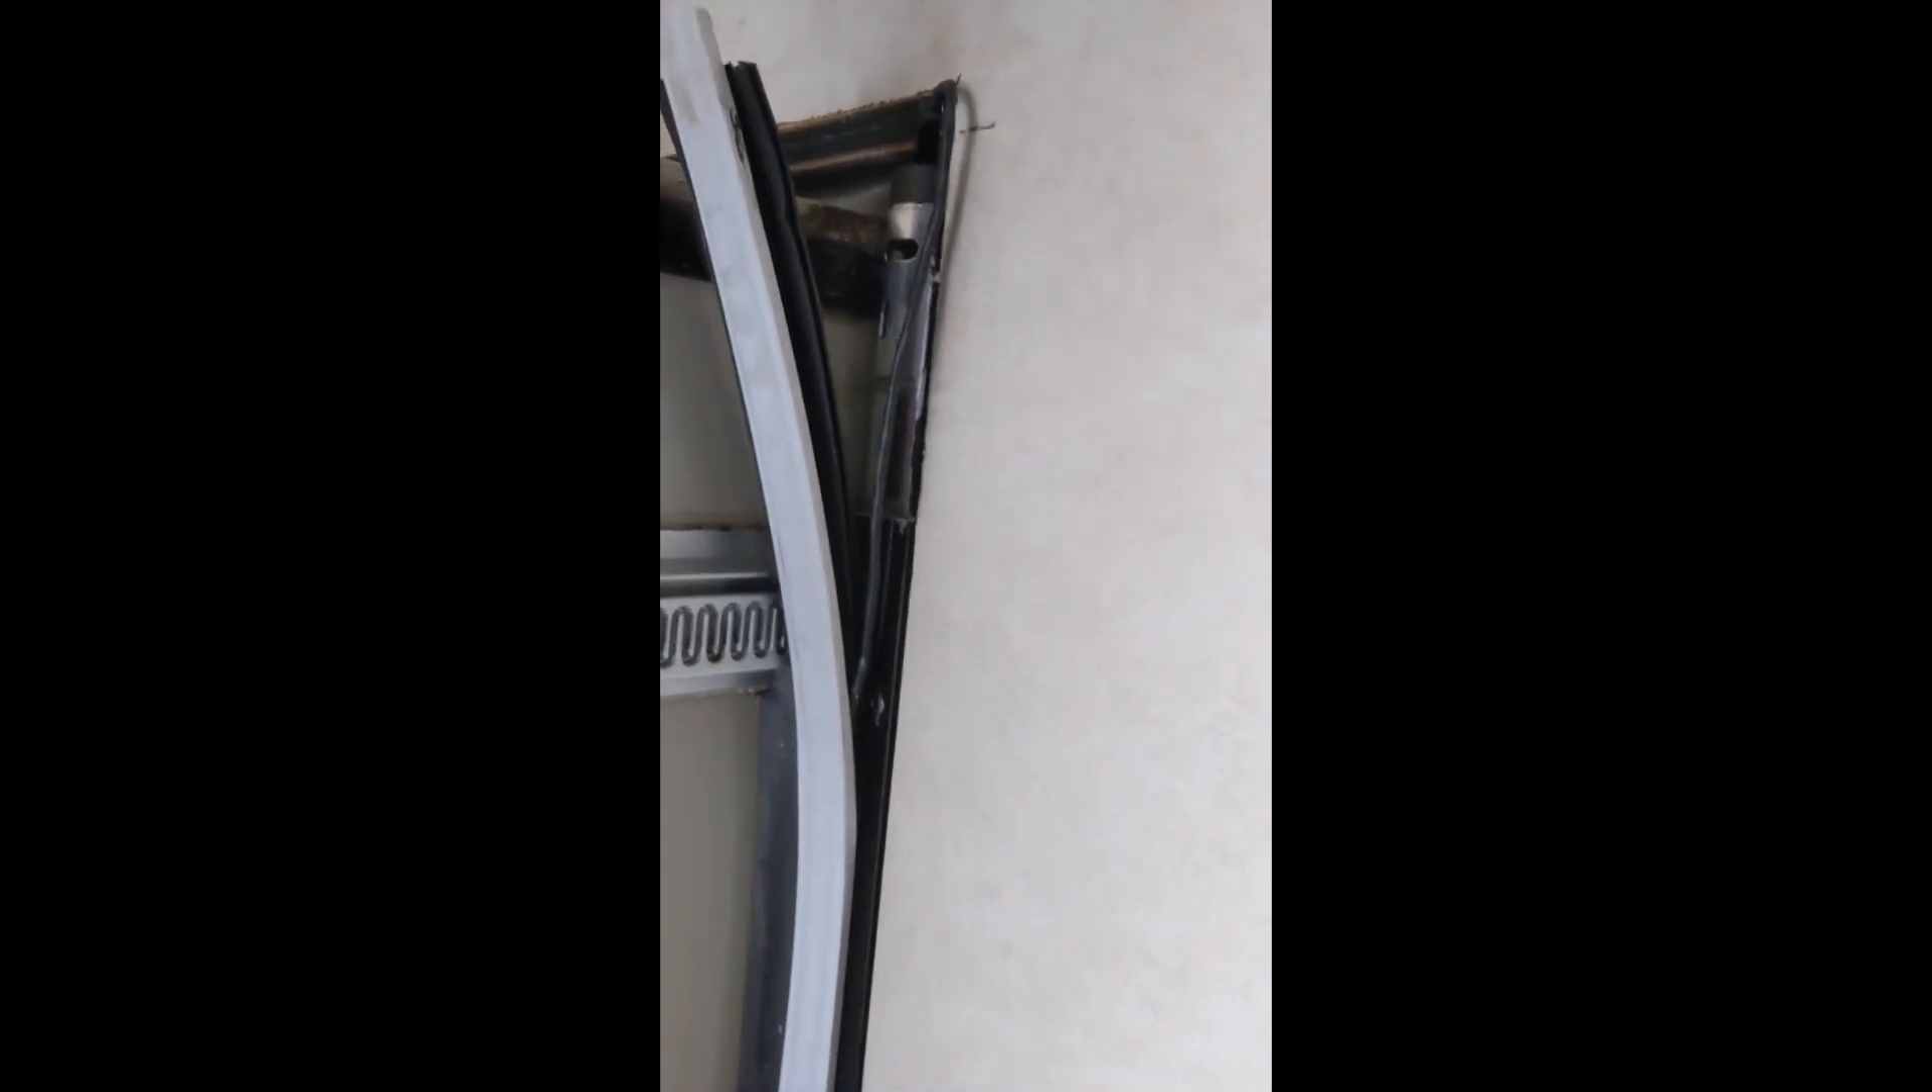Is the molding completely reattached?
No.